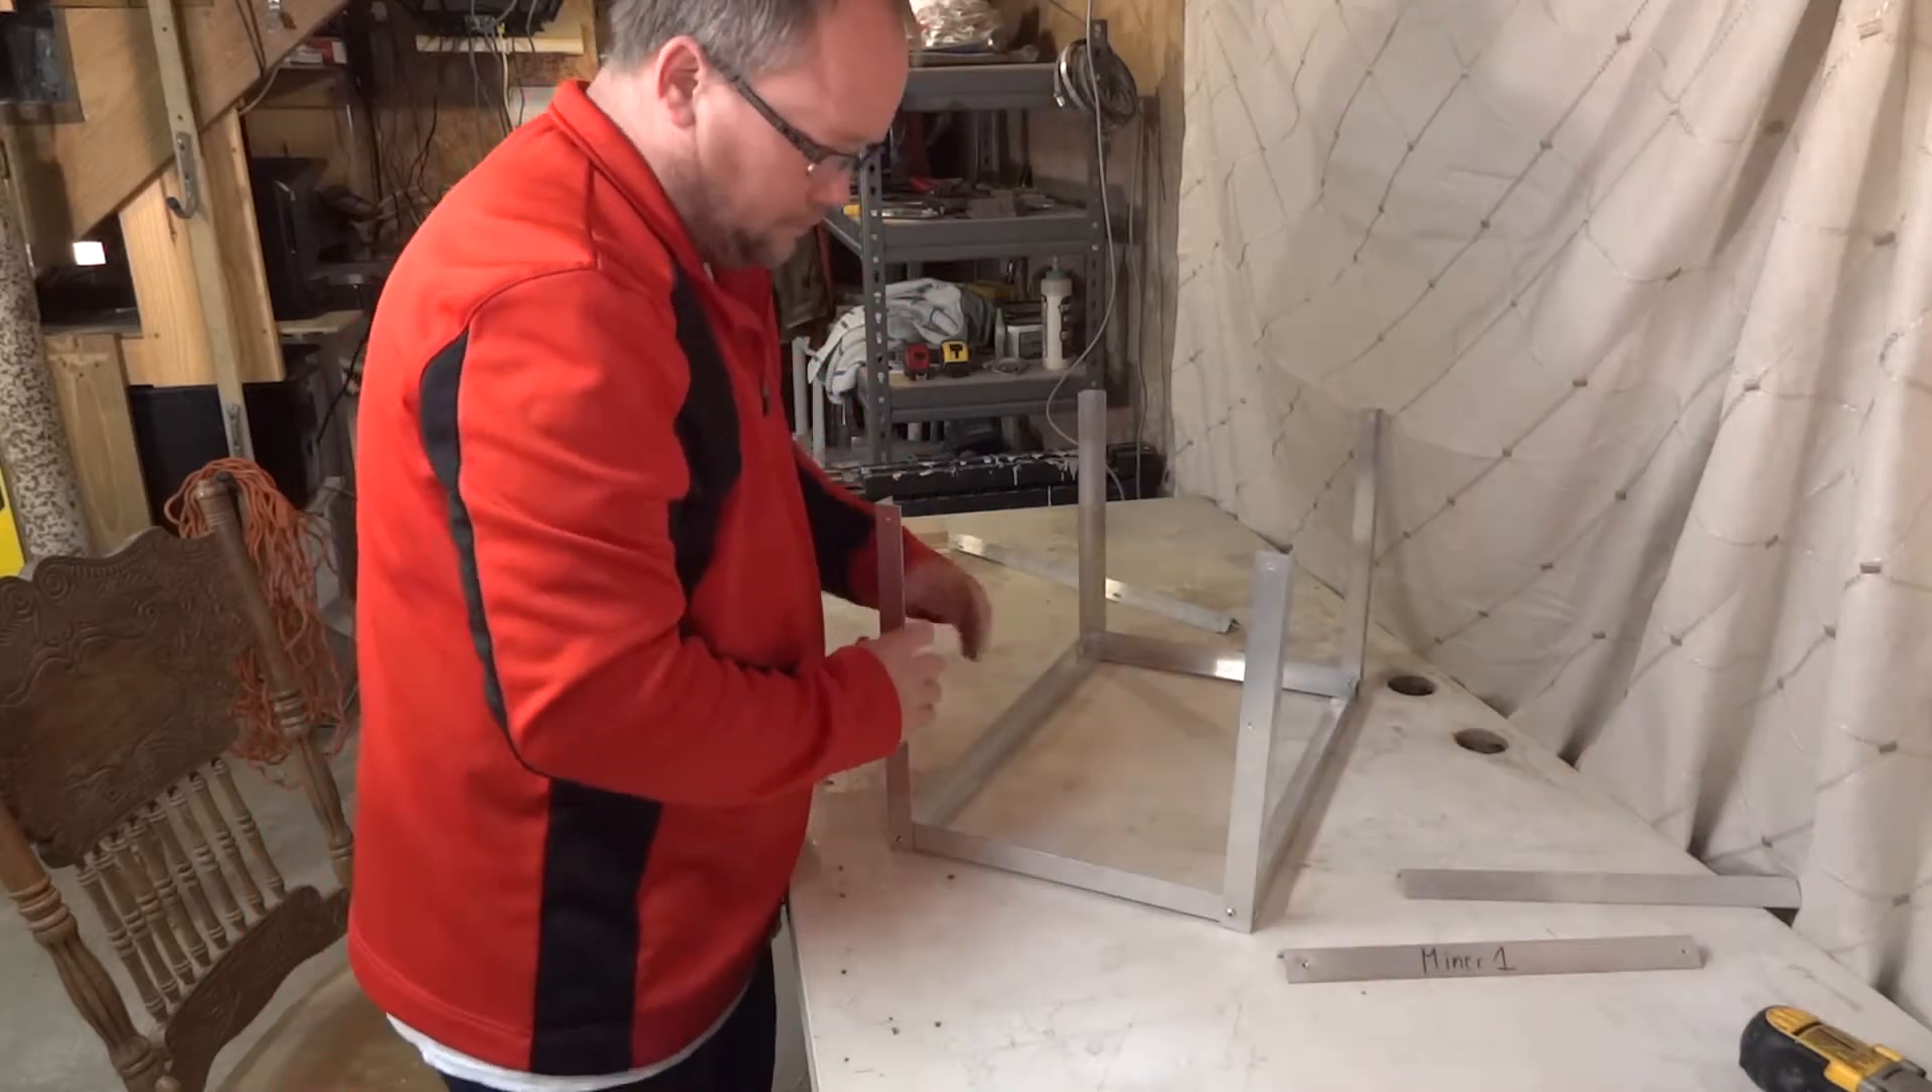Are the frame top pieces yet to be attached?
Yes.